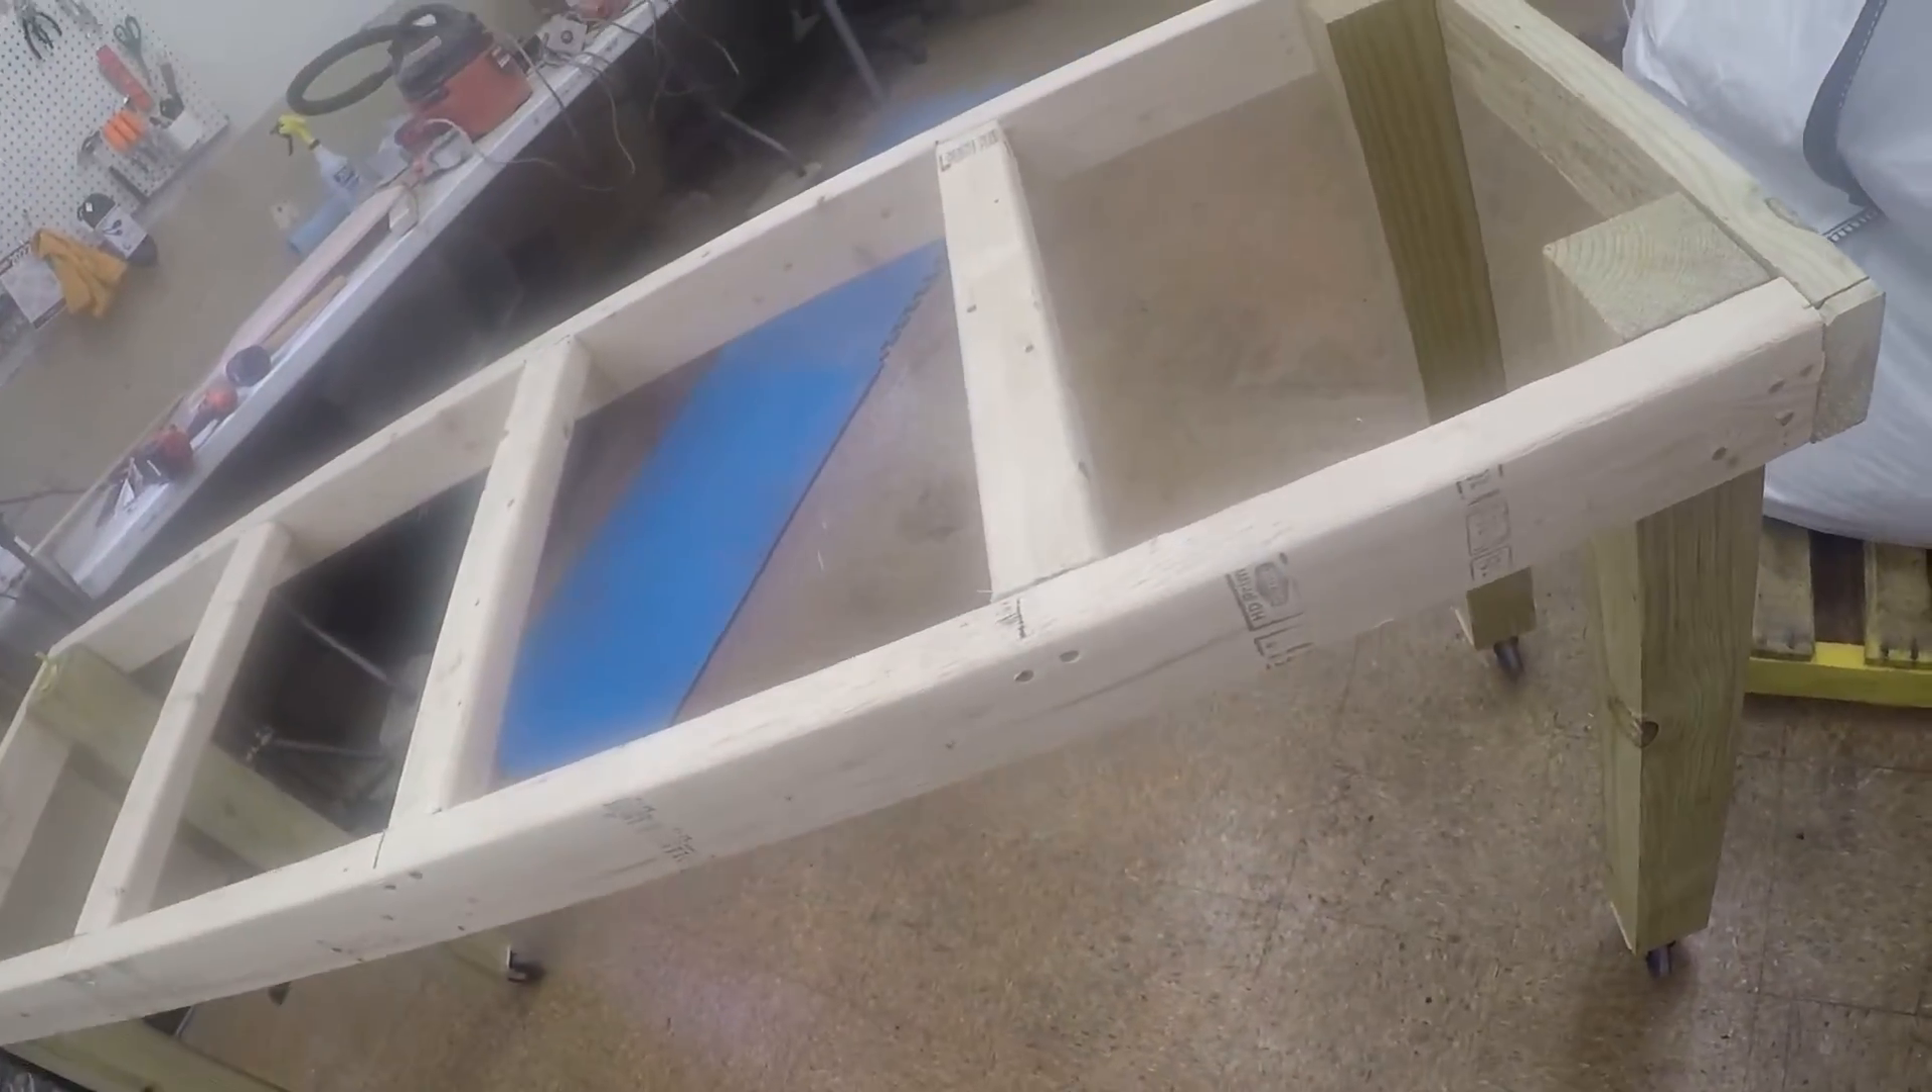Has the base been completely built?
Yes.